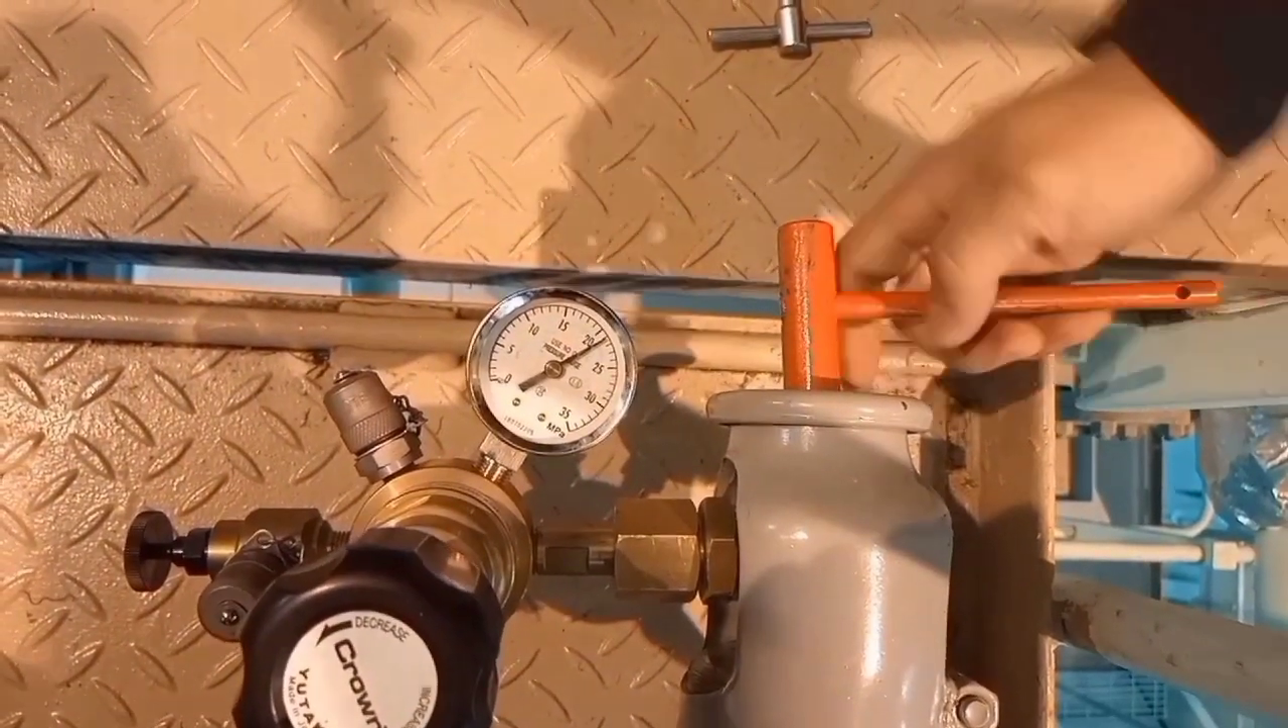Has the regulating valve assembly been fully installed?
Yes.